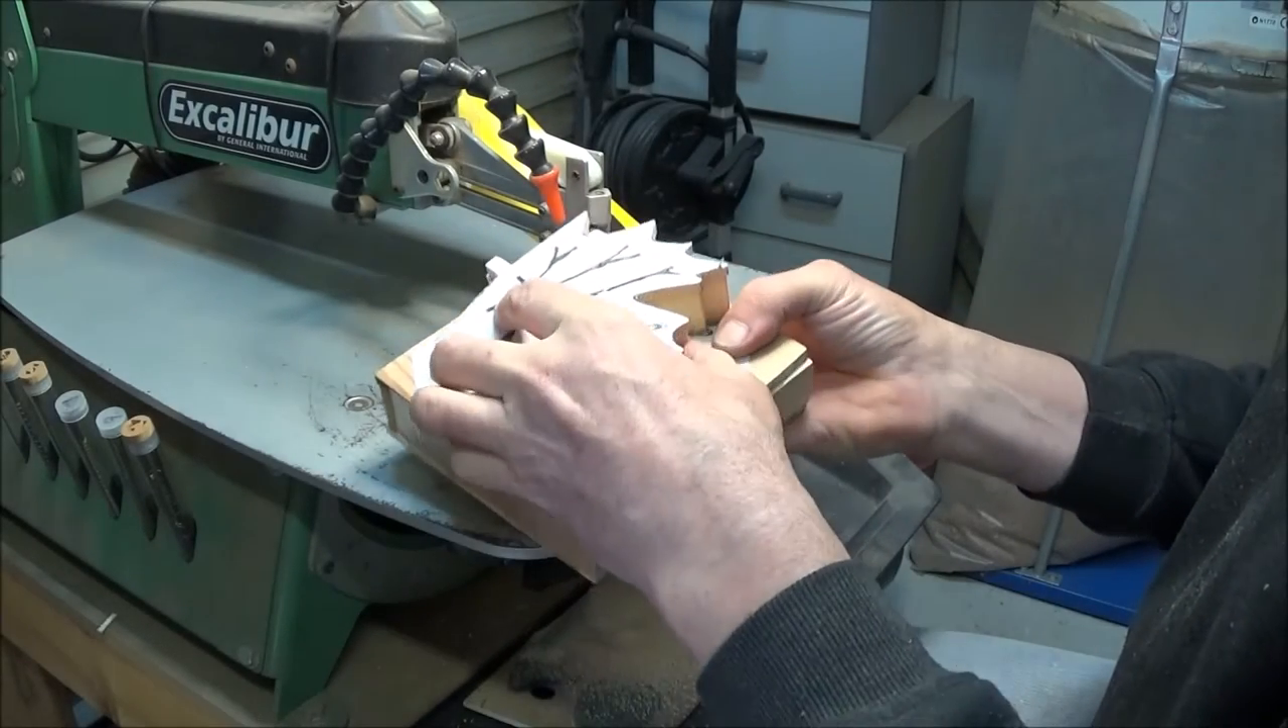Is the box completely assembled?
No.